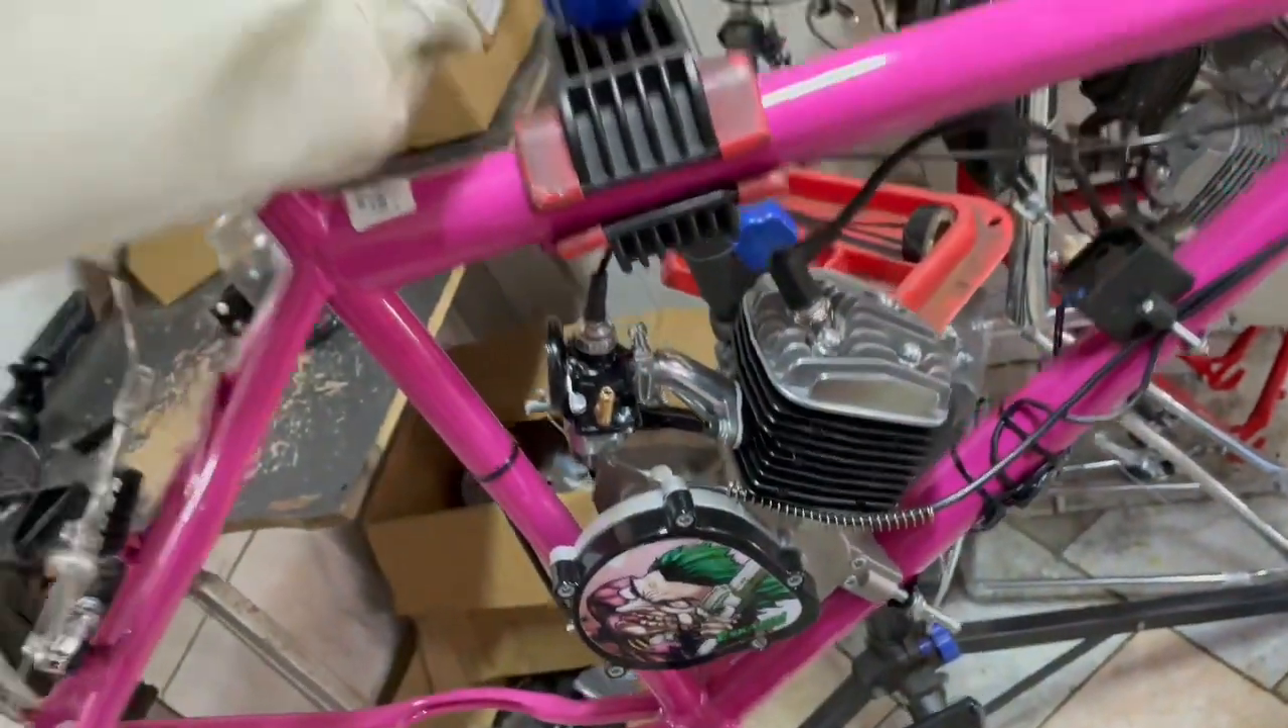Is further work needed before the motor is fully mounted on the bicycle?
No.